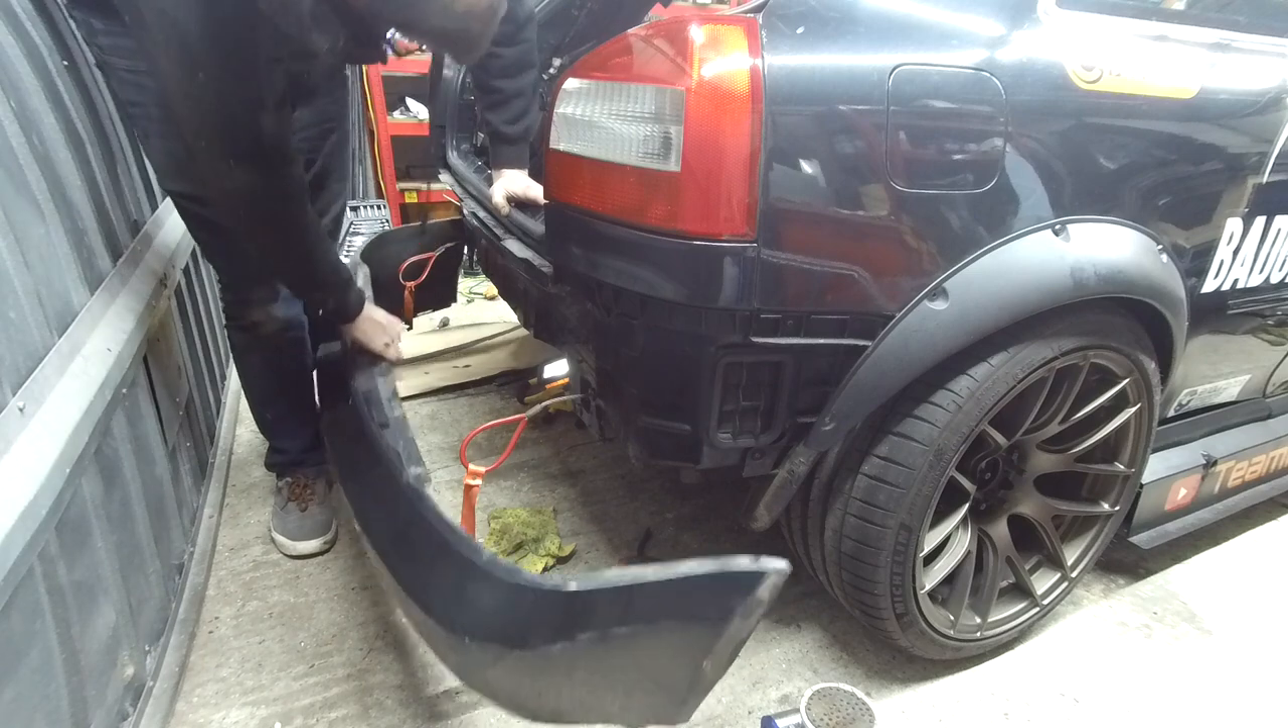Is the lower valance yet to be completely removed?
No.